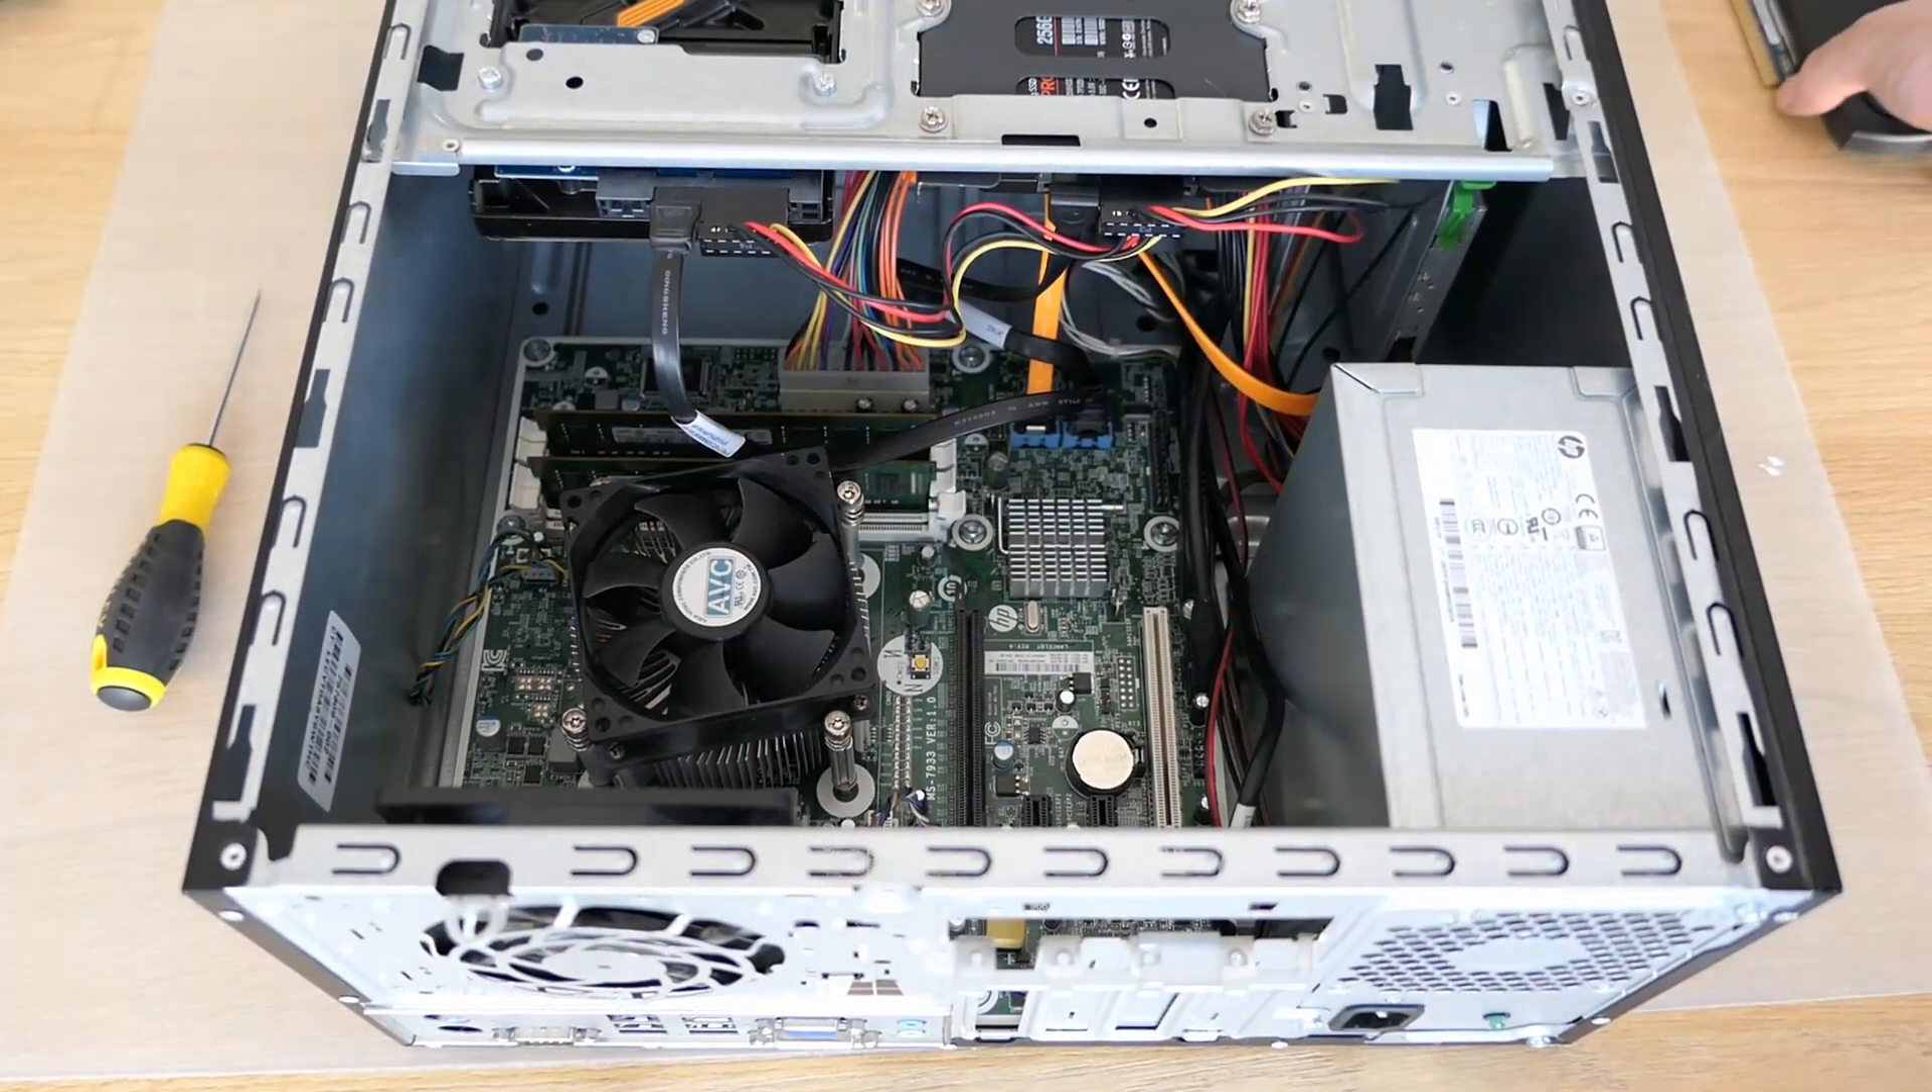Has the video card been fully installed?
No.